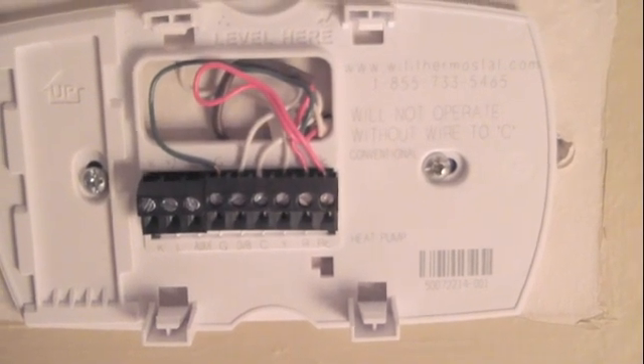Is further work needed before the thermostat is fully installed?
Yes.